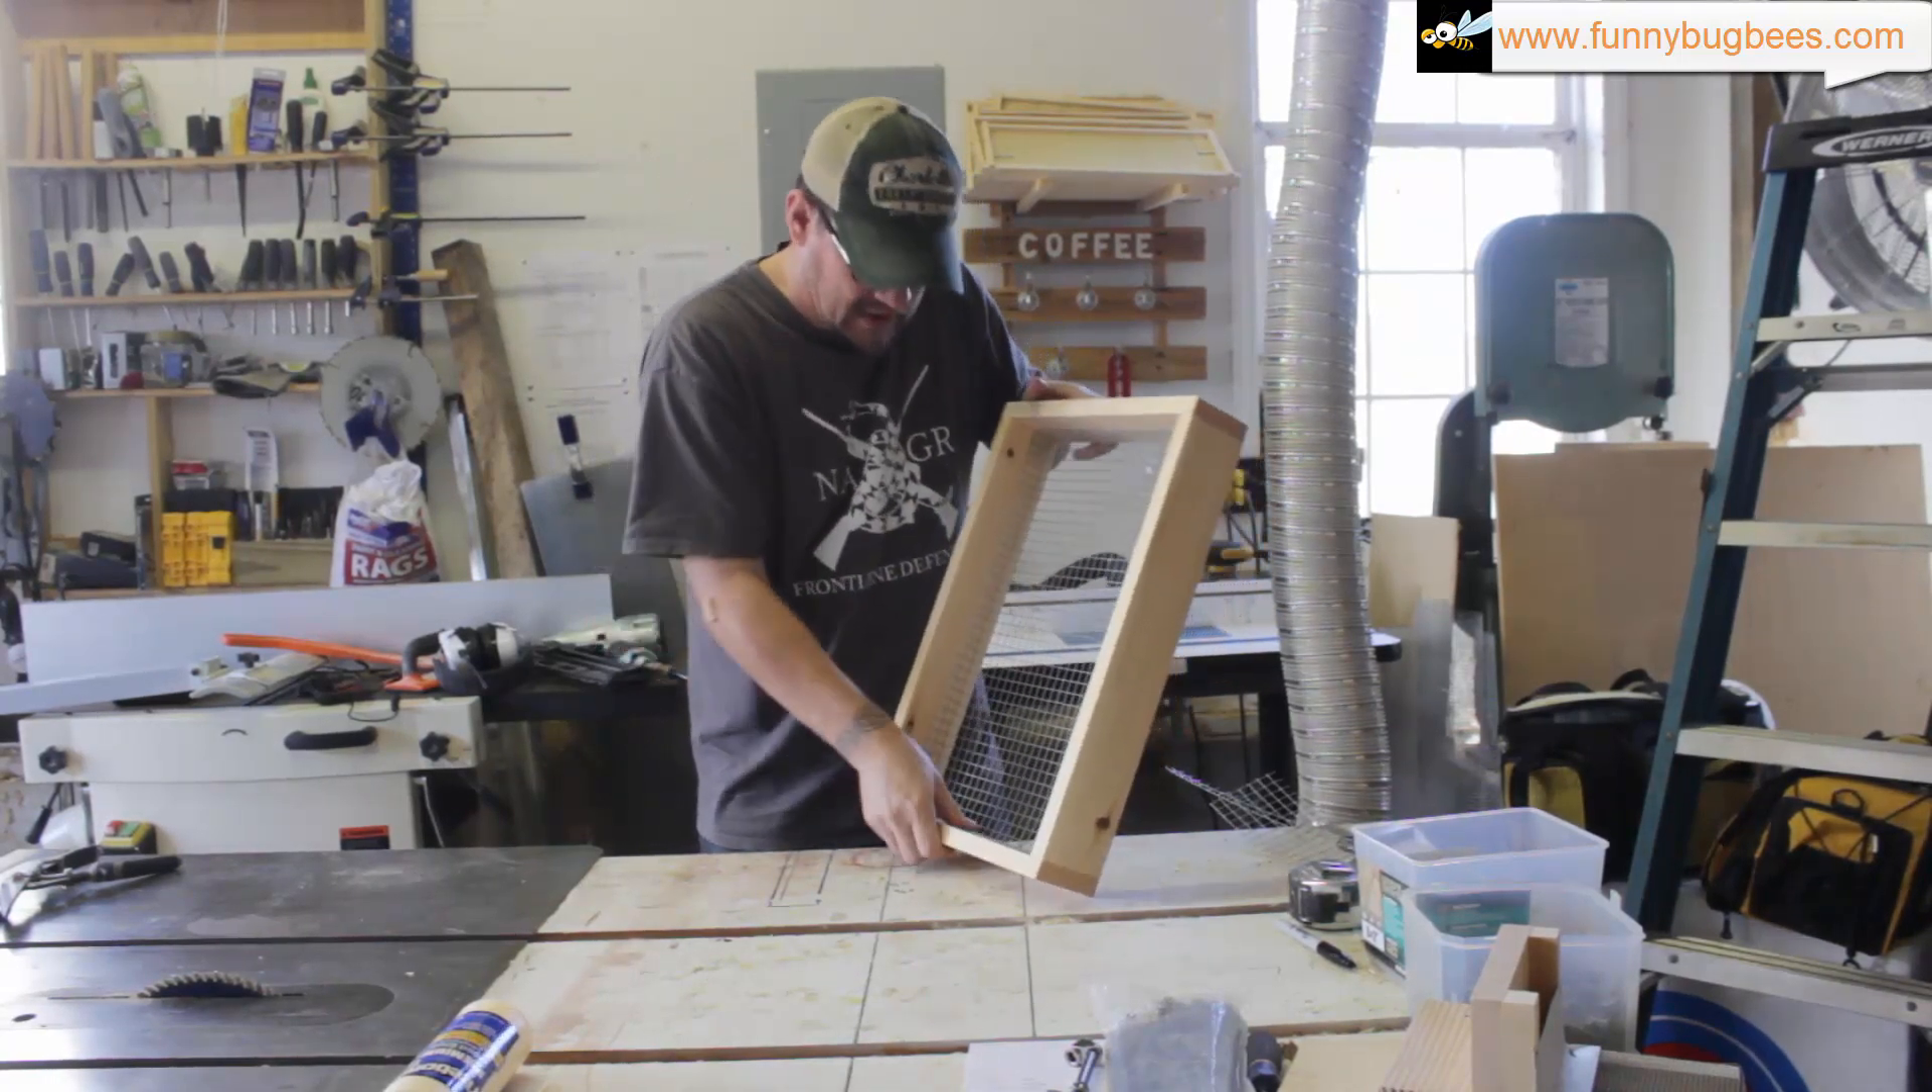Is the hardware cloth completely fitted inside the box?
Yes.